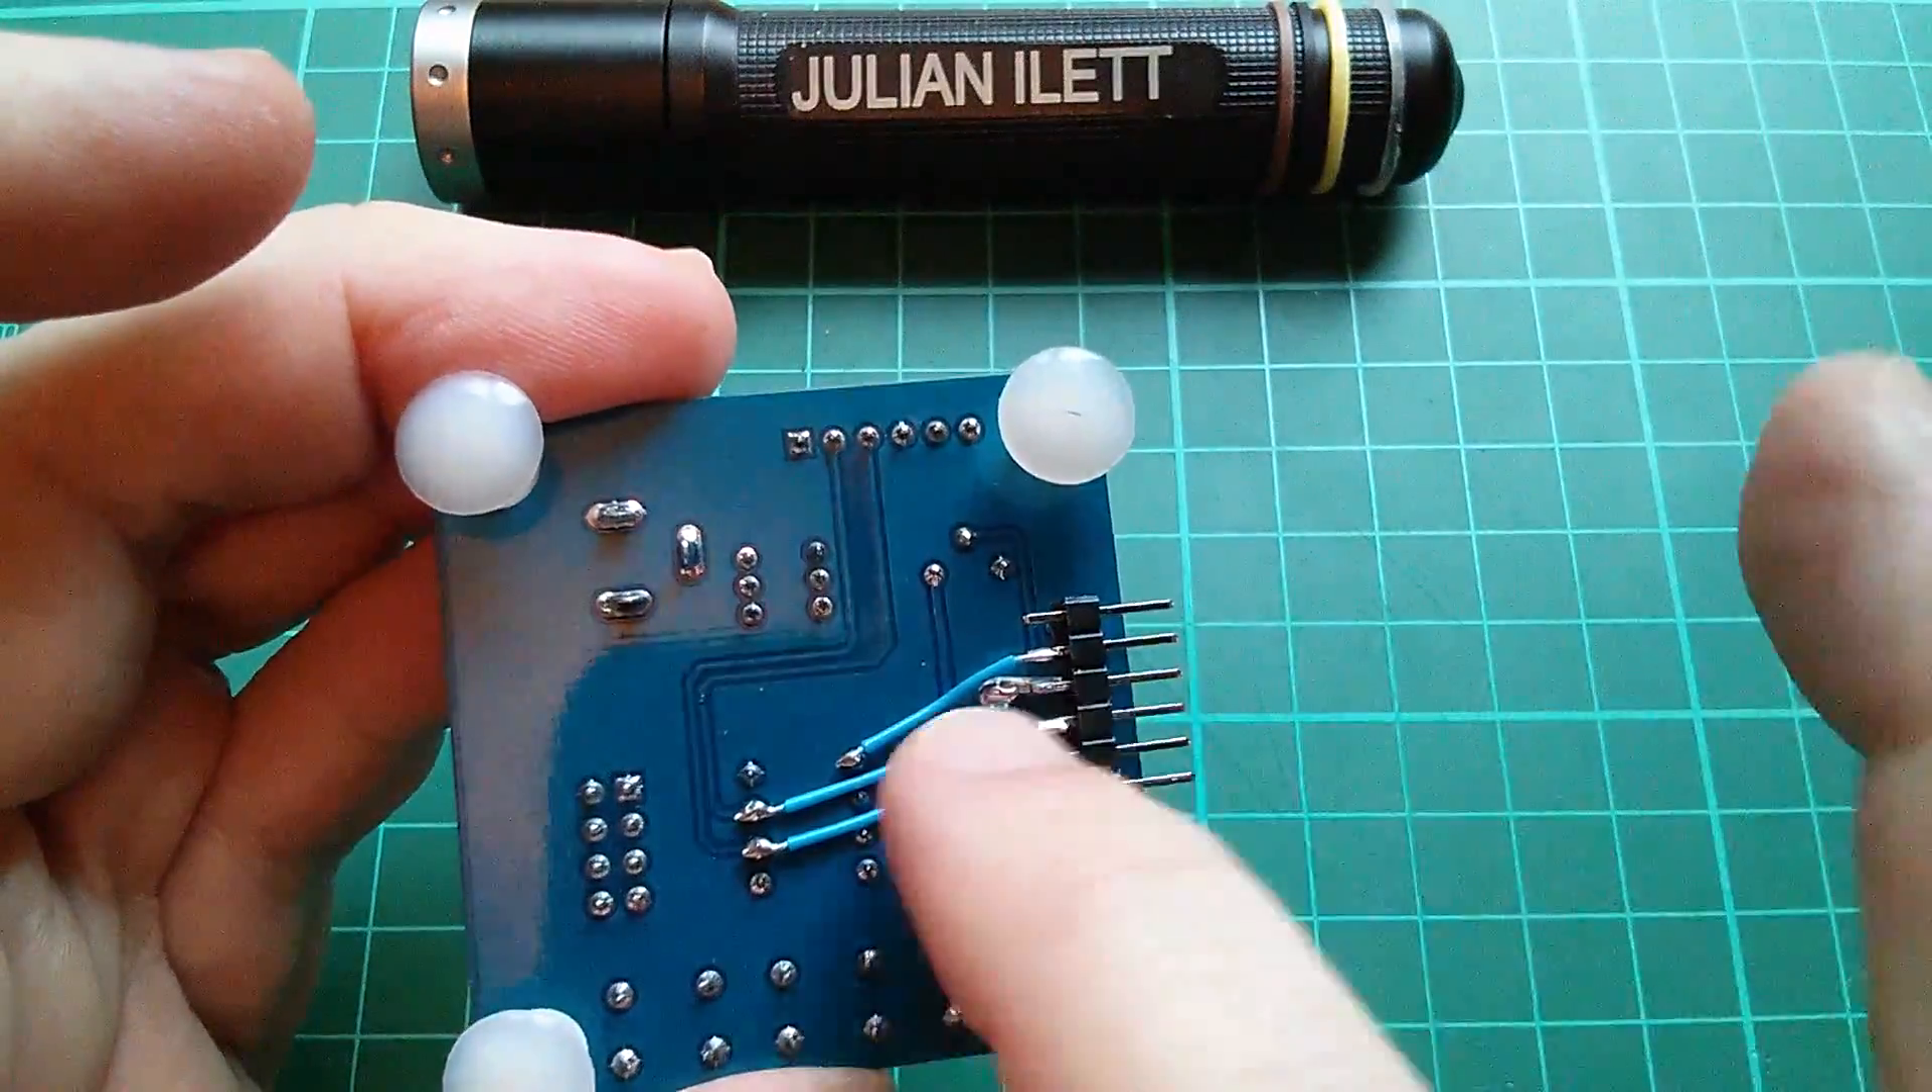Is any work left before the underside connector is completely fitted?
No.